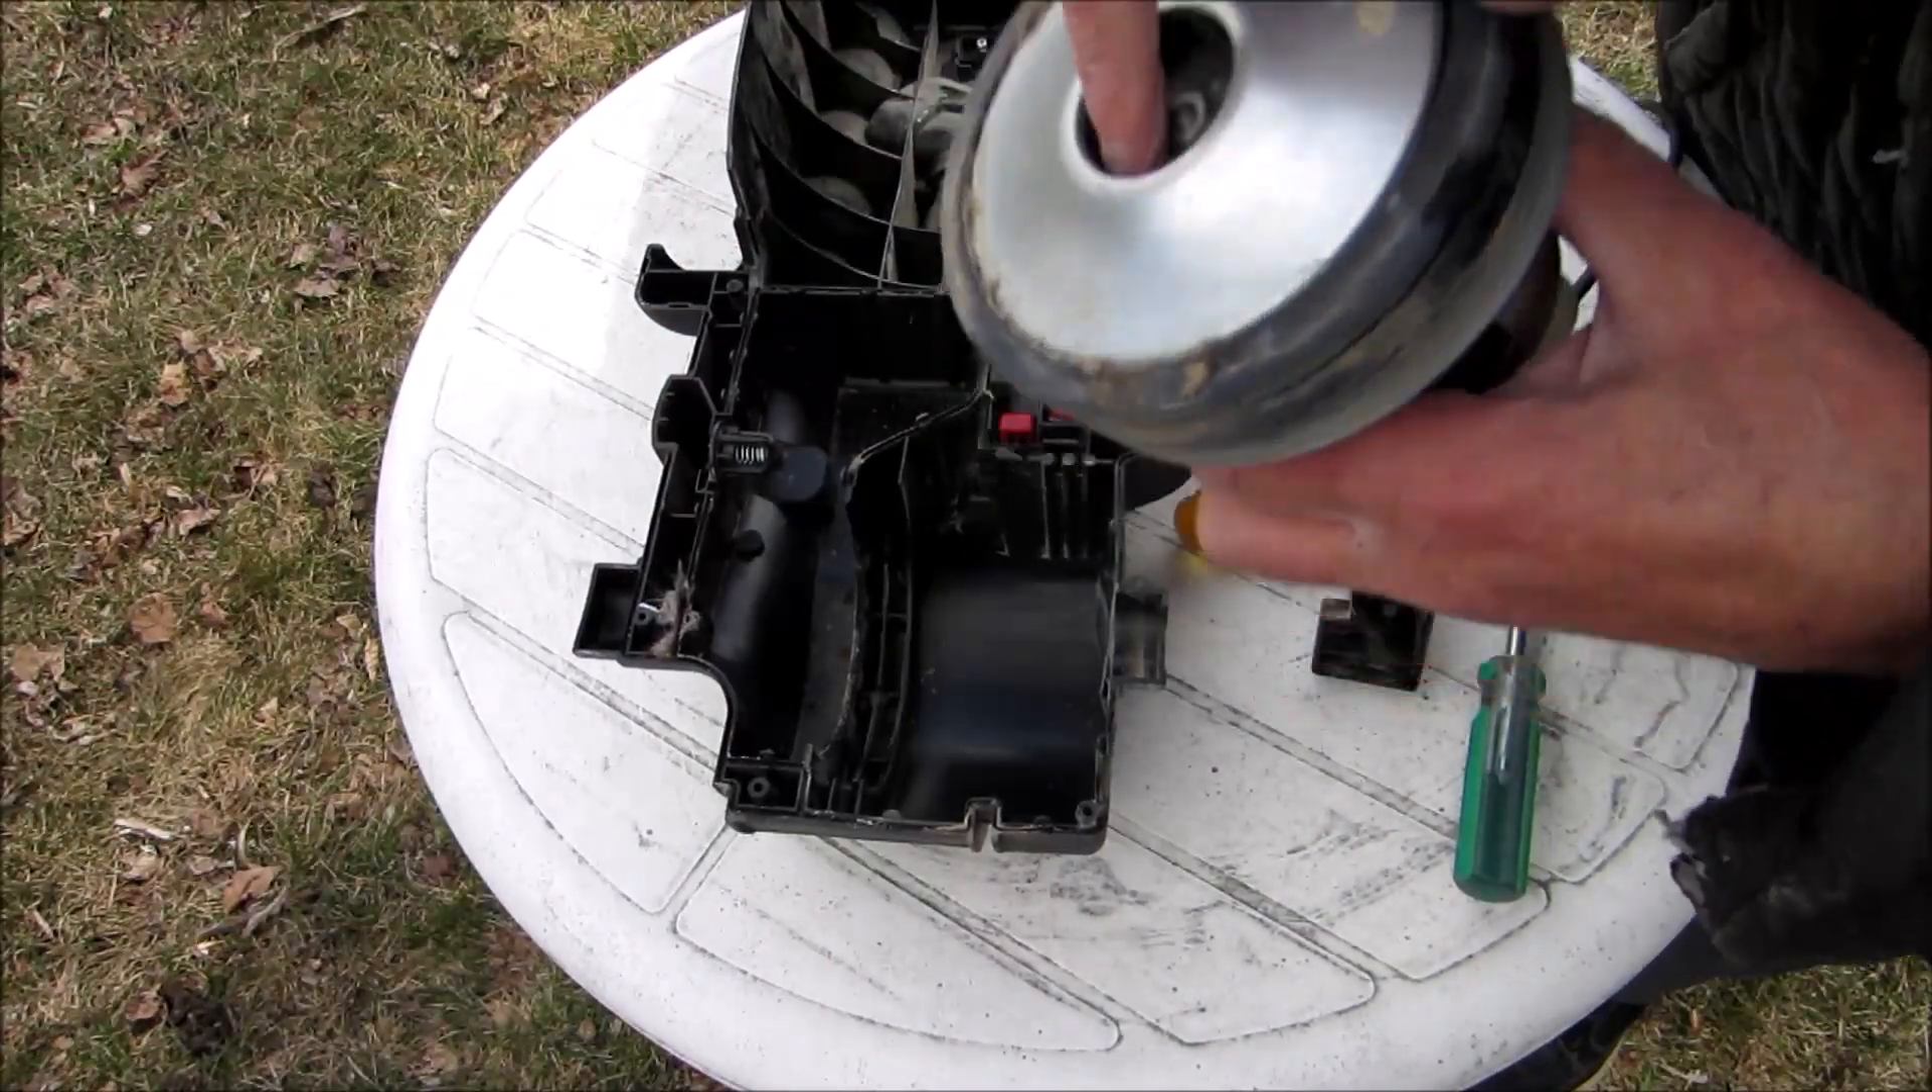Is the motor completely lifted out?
Yes.